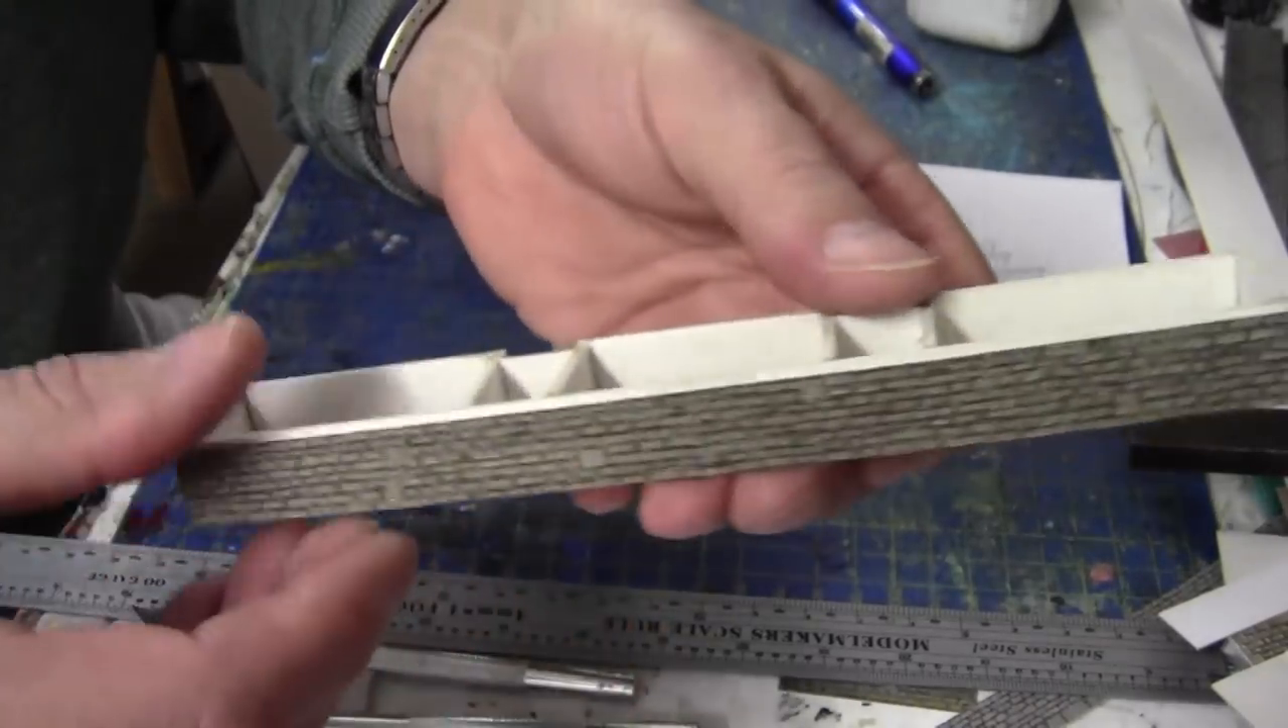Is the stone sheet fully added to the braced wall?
Yes.